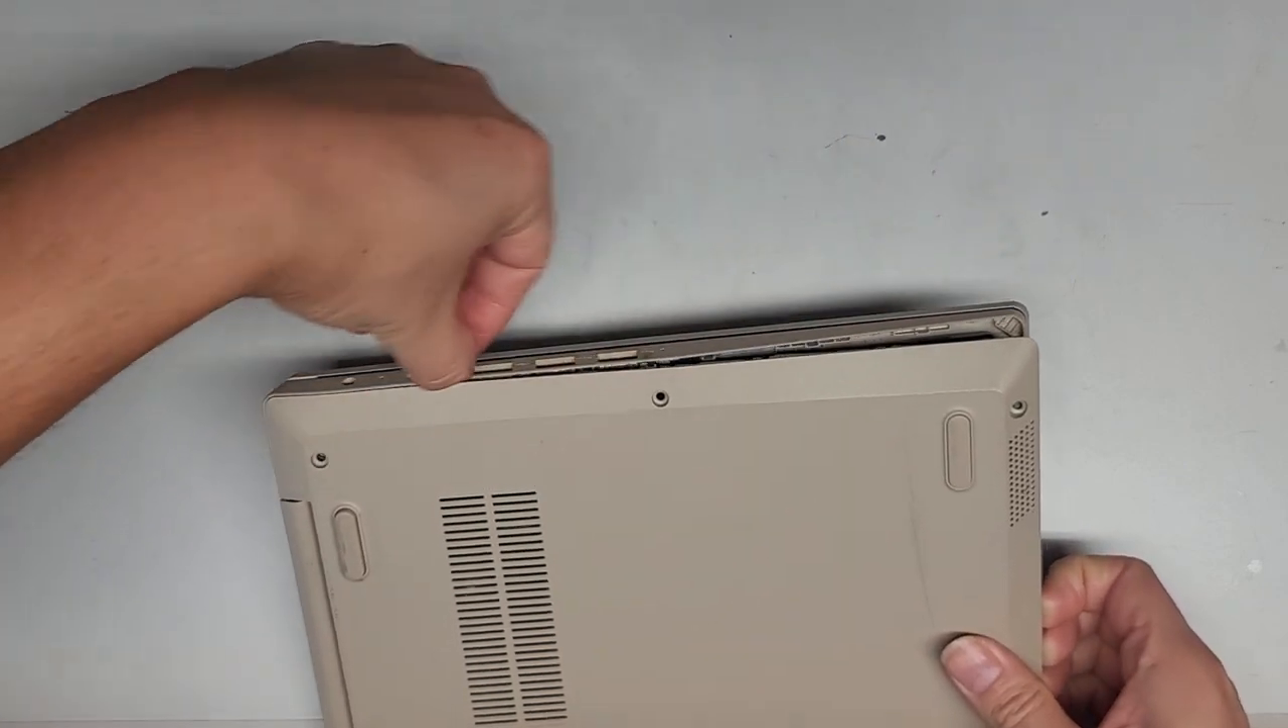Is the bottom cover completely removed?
No.